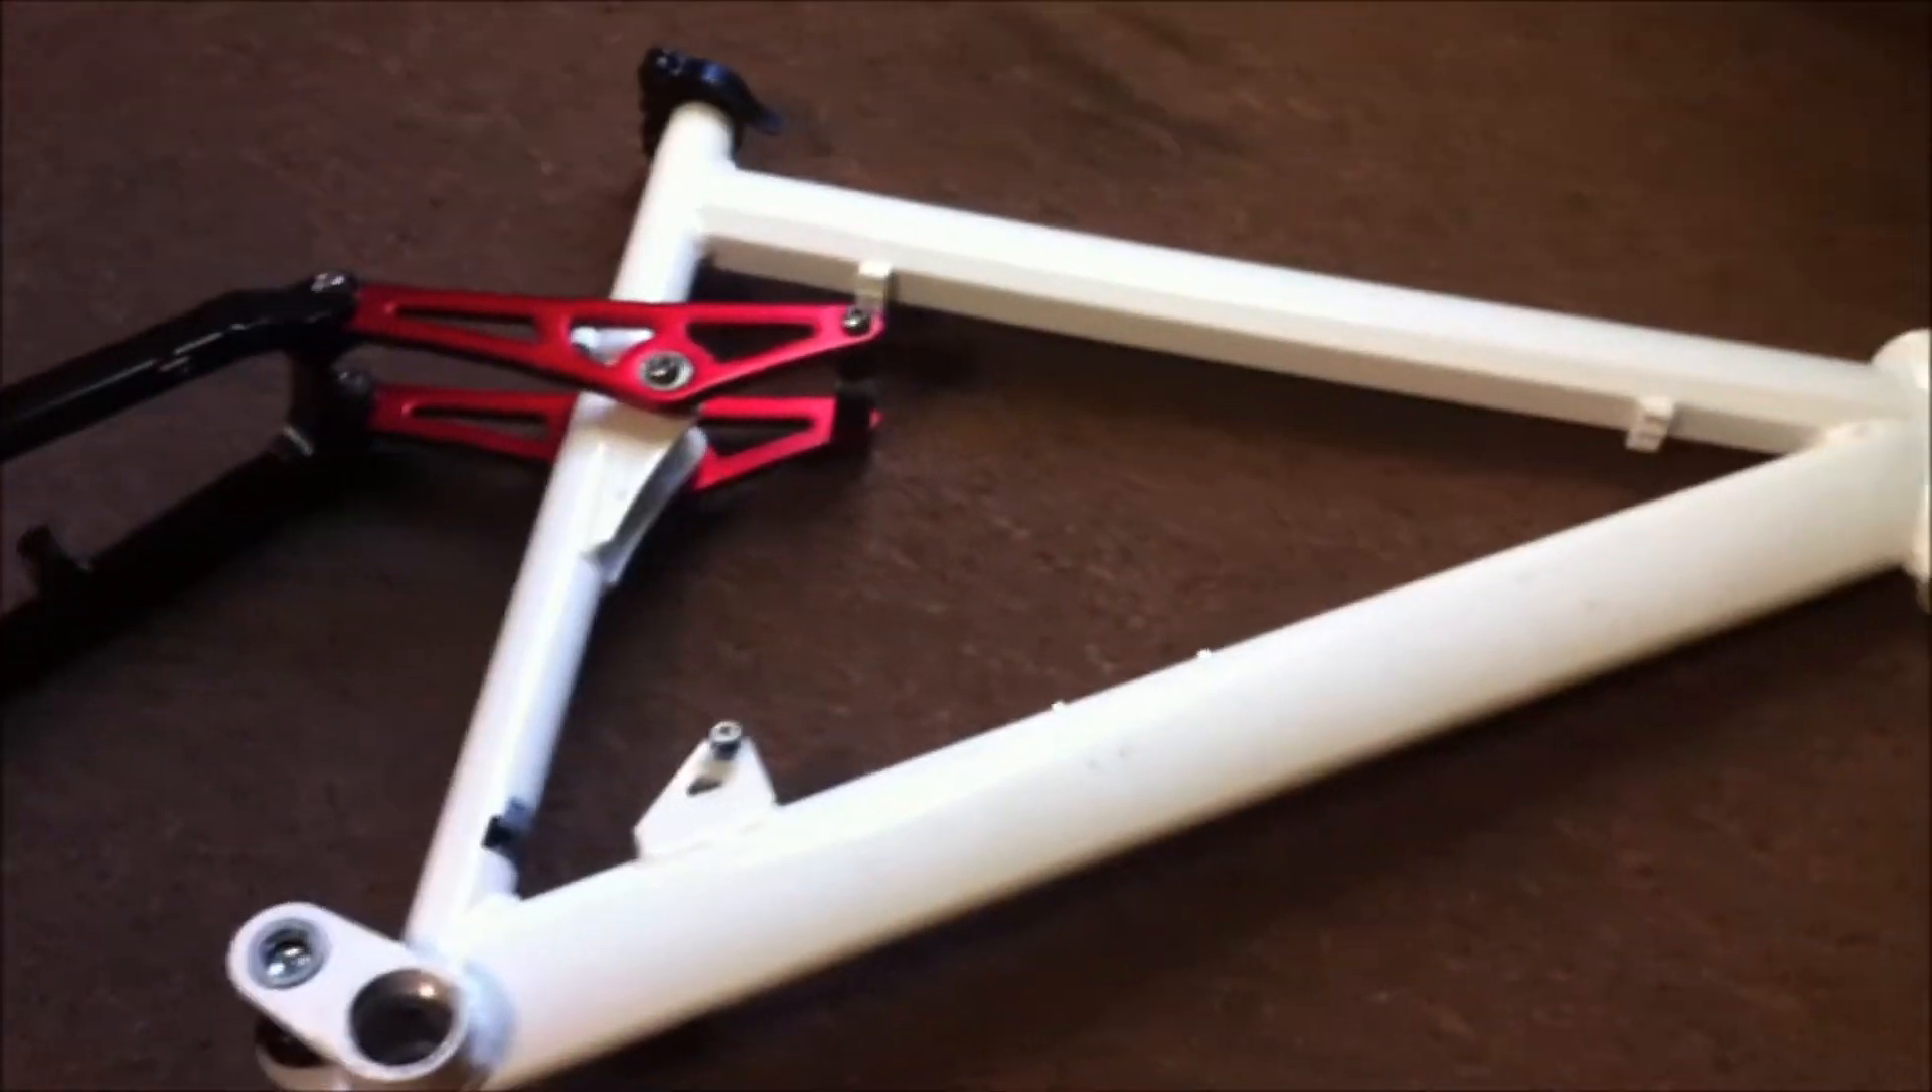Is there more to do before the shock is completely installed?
Yes.